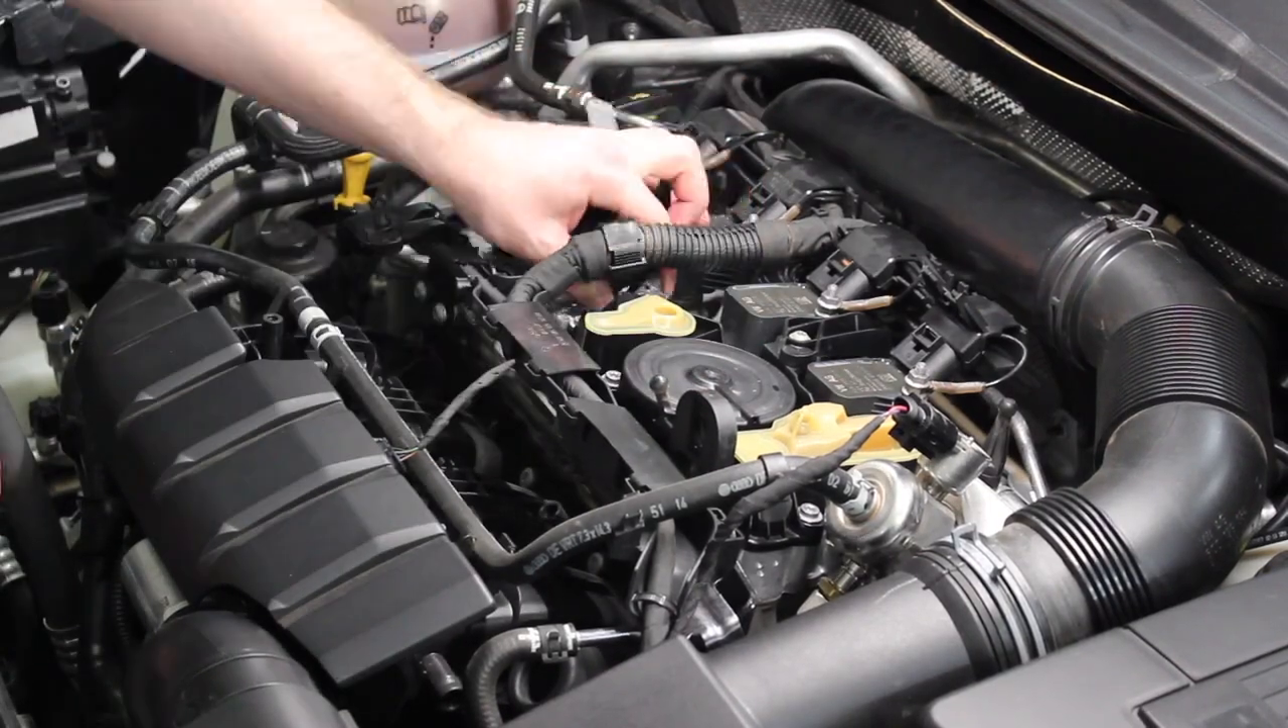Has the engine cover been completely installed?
No.